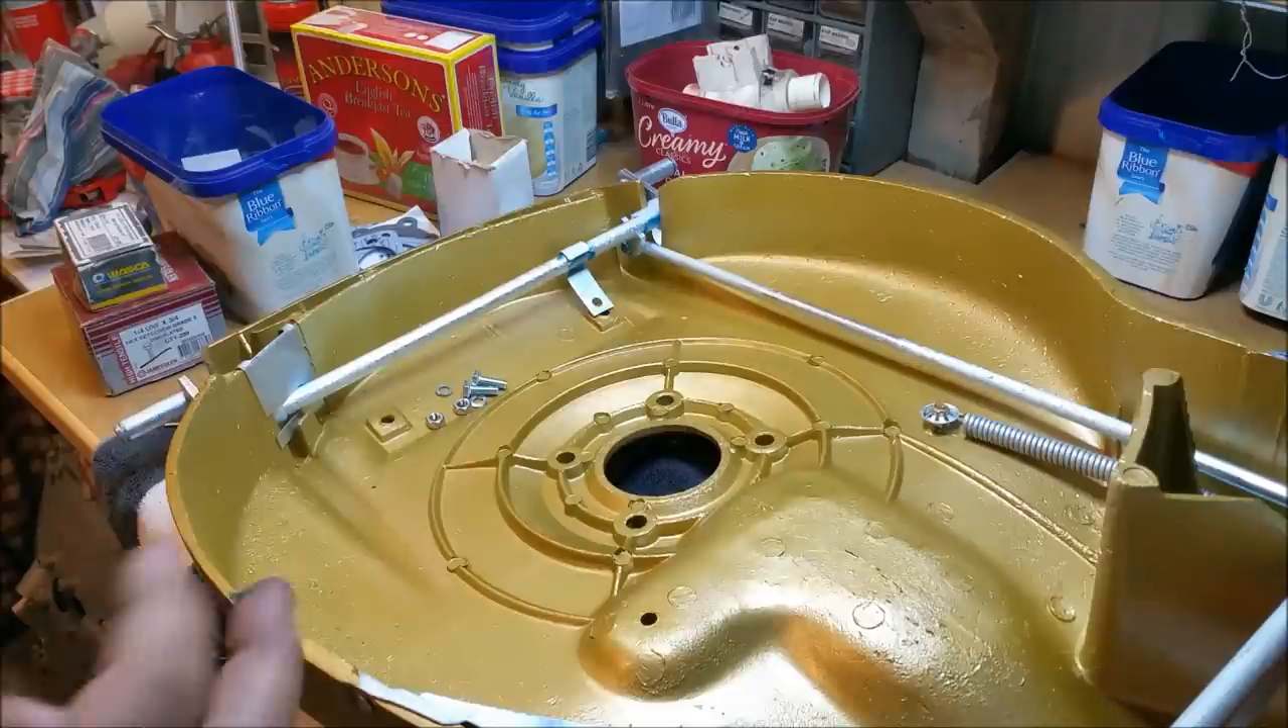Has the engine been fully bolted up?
No.